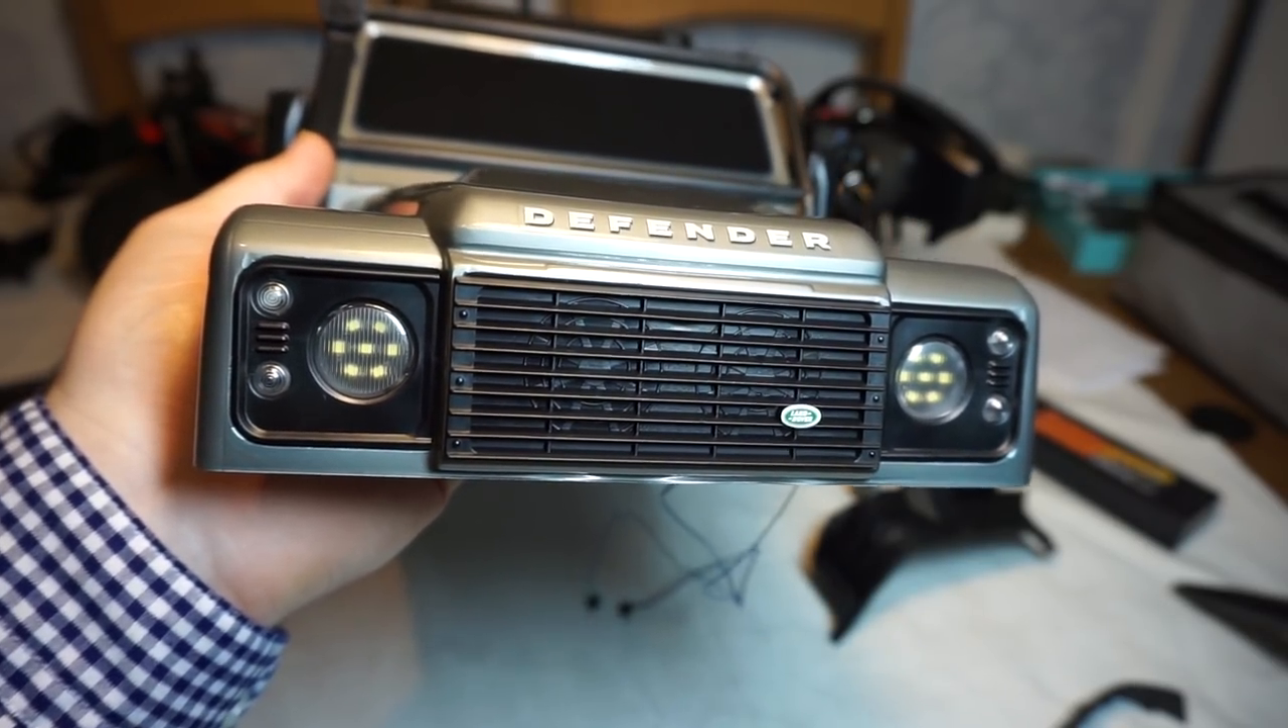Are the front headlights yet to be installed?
No.